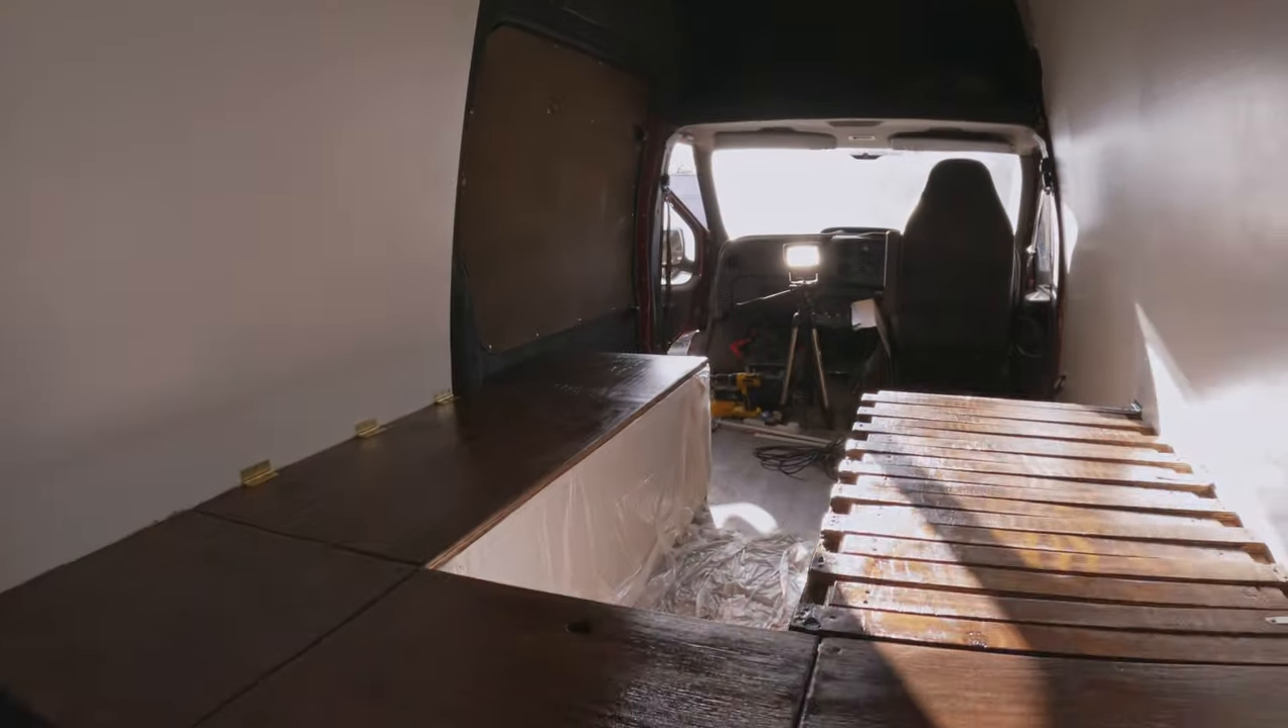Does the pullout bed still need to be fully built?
No.